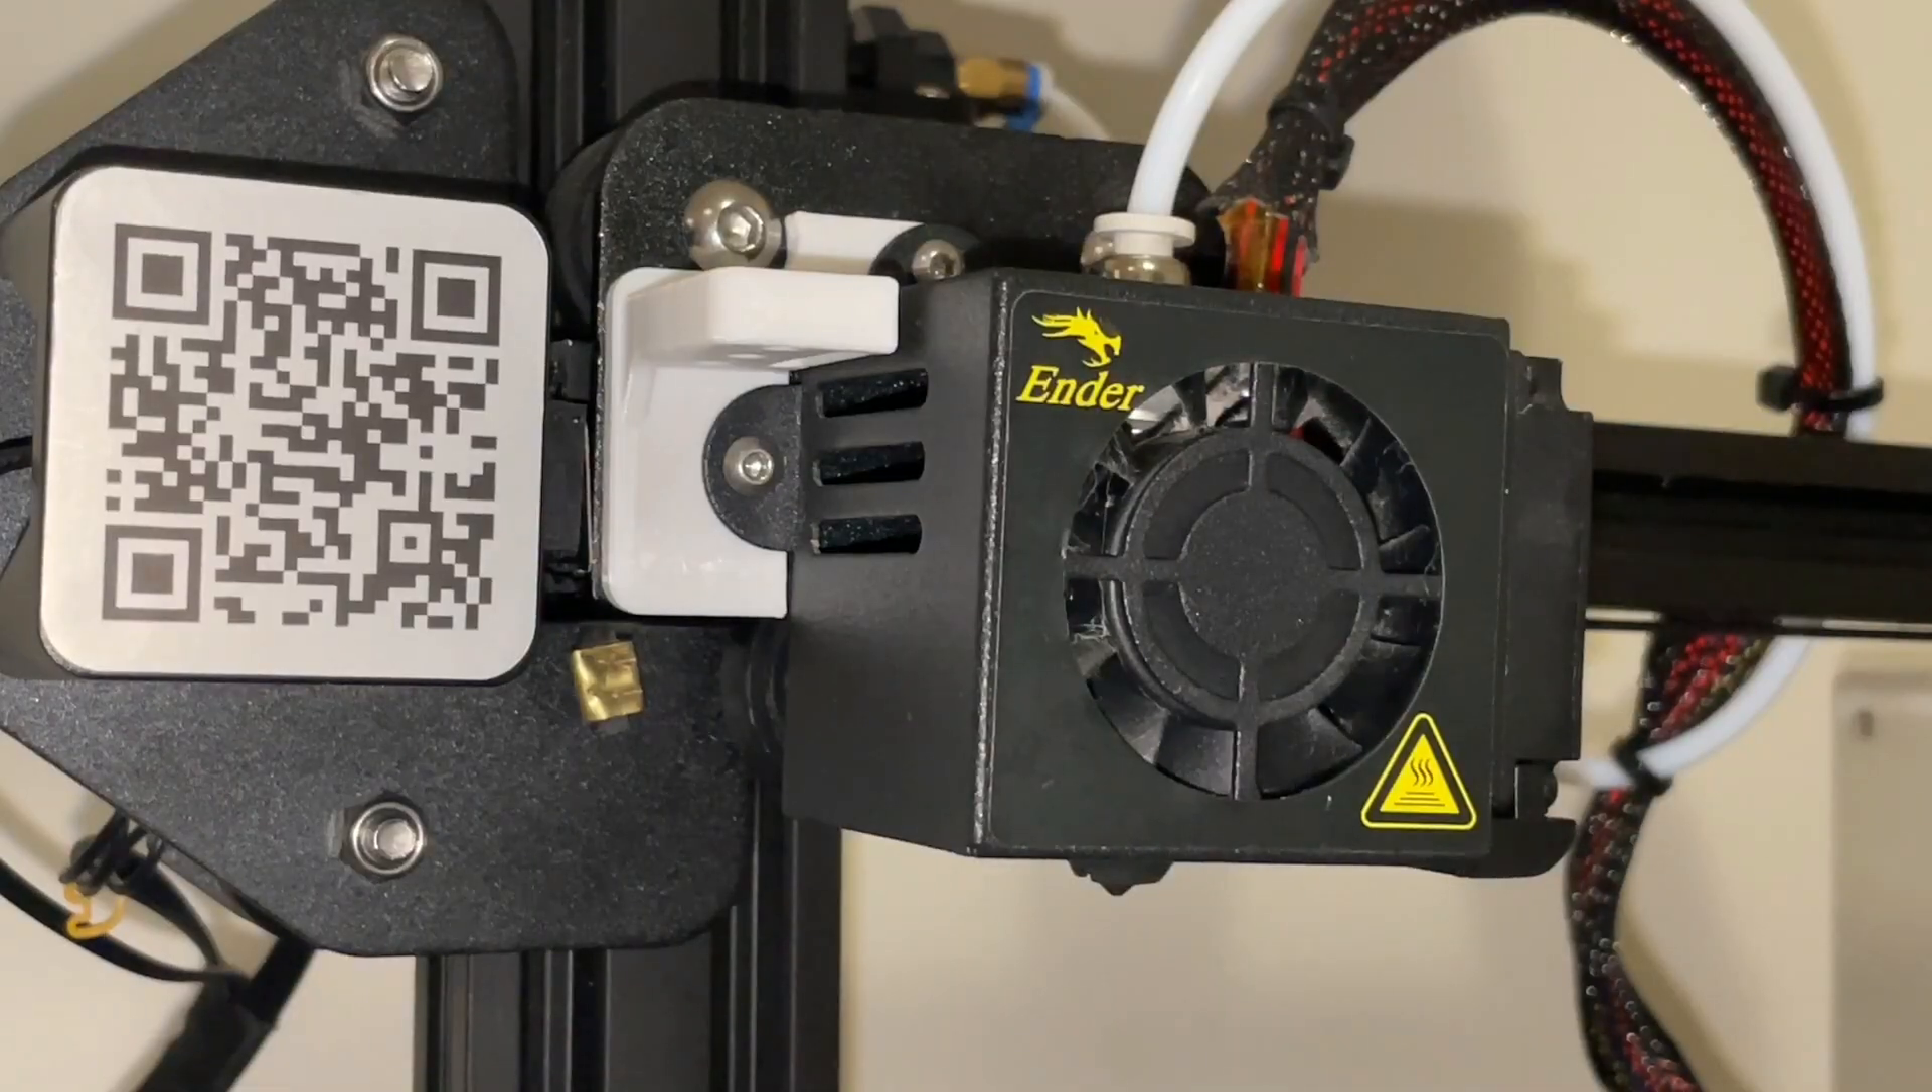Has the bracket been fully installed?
Yes.